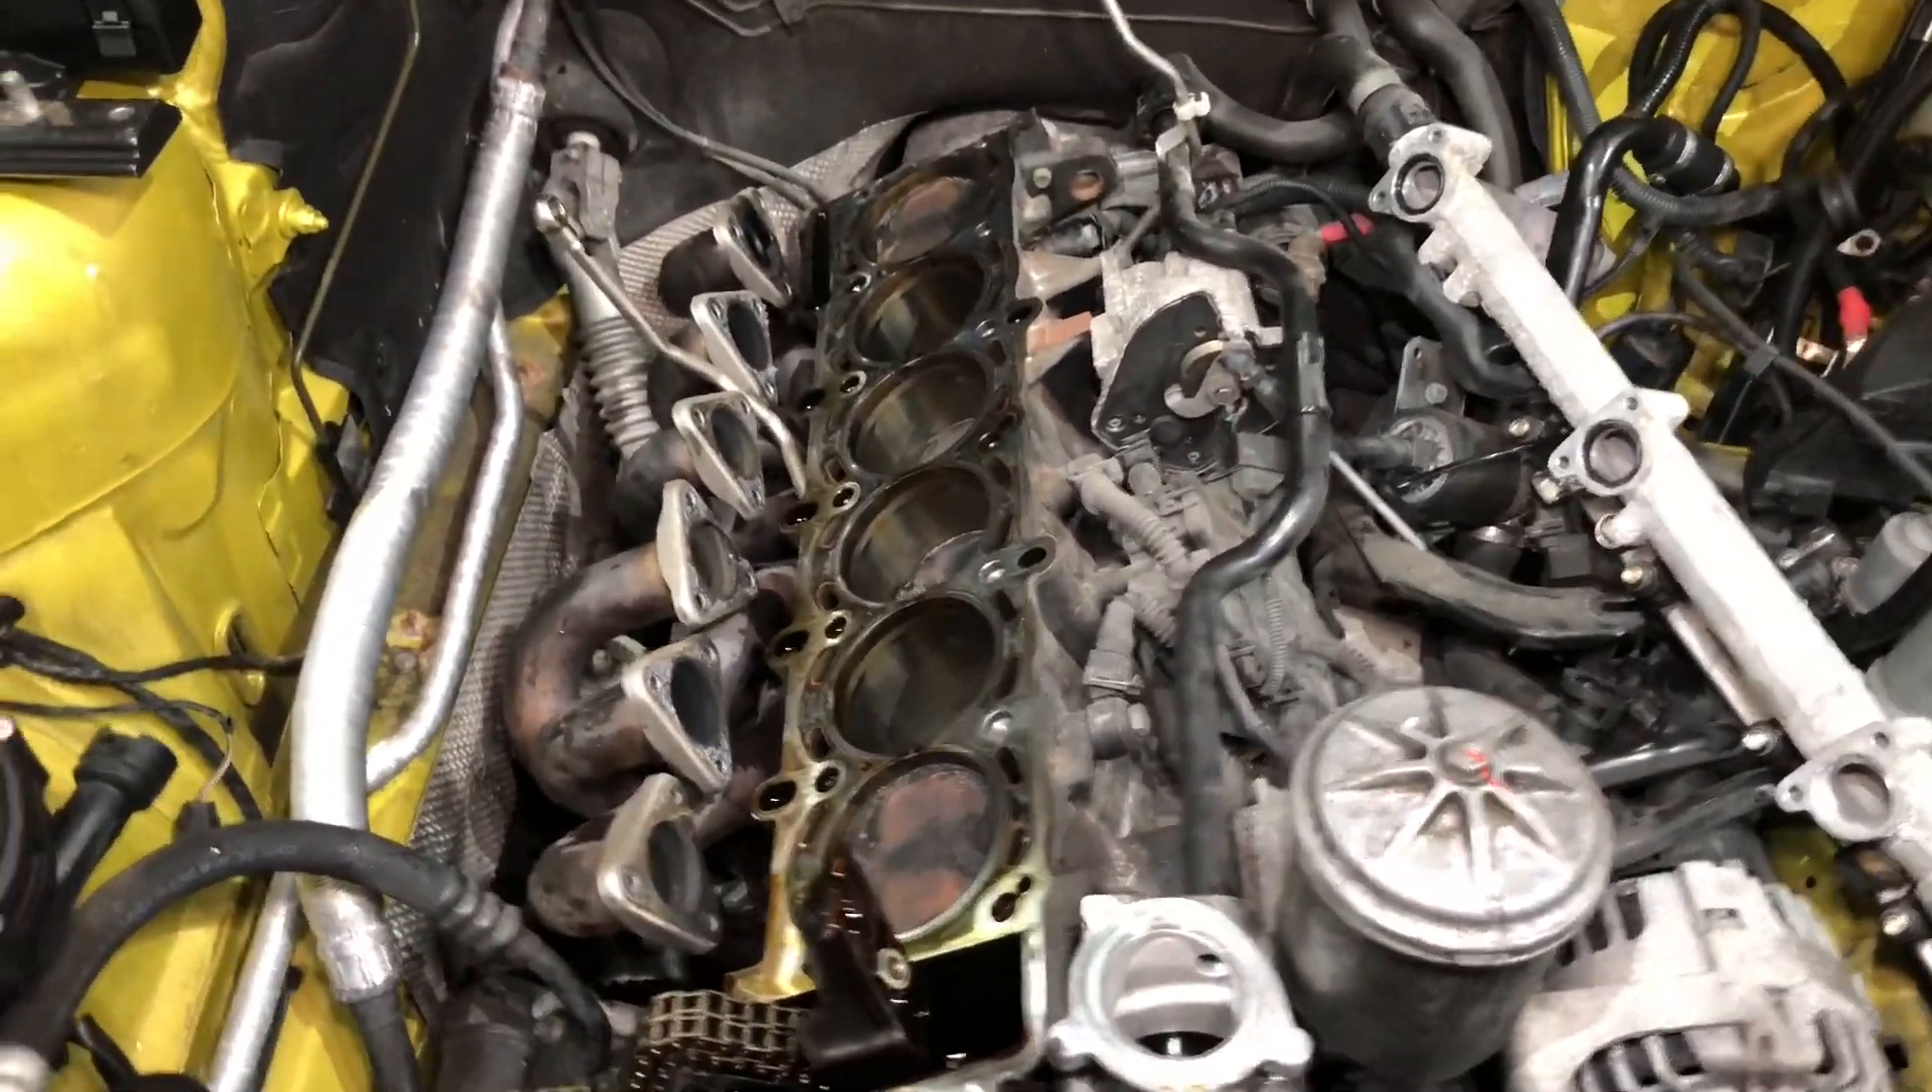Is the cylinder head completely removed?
Yes.